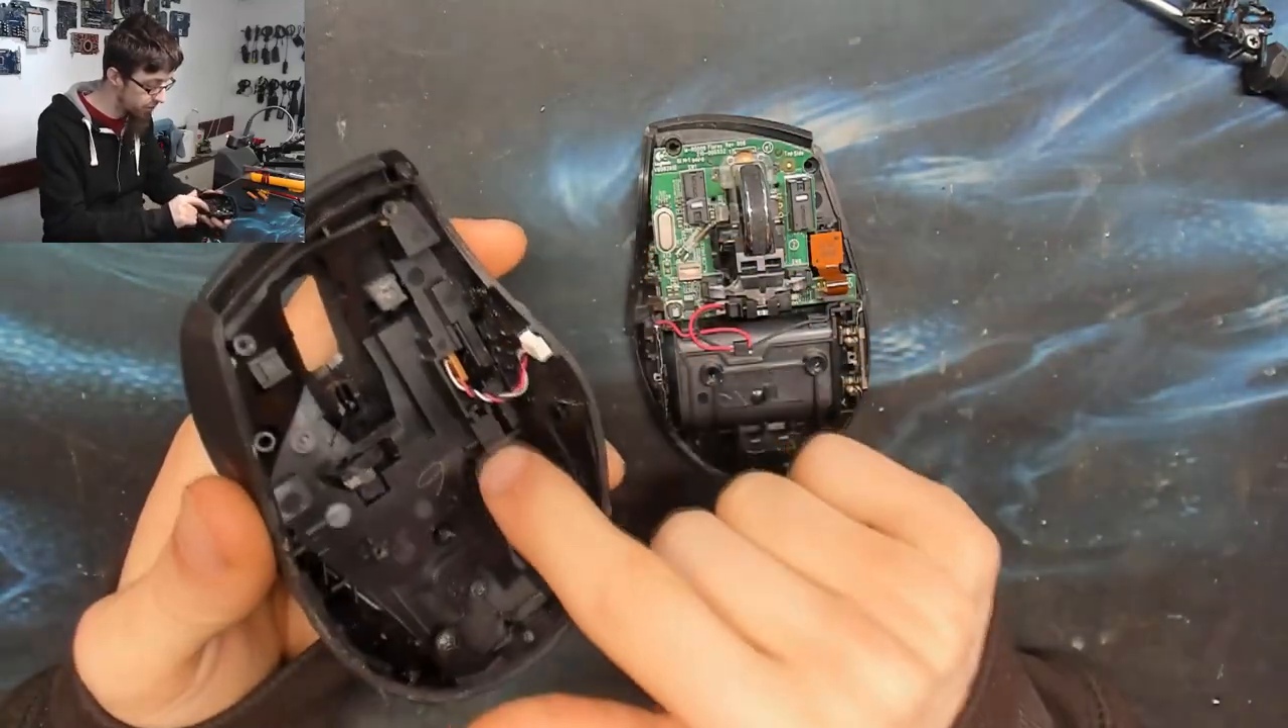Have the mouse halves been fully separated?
Yes.